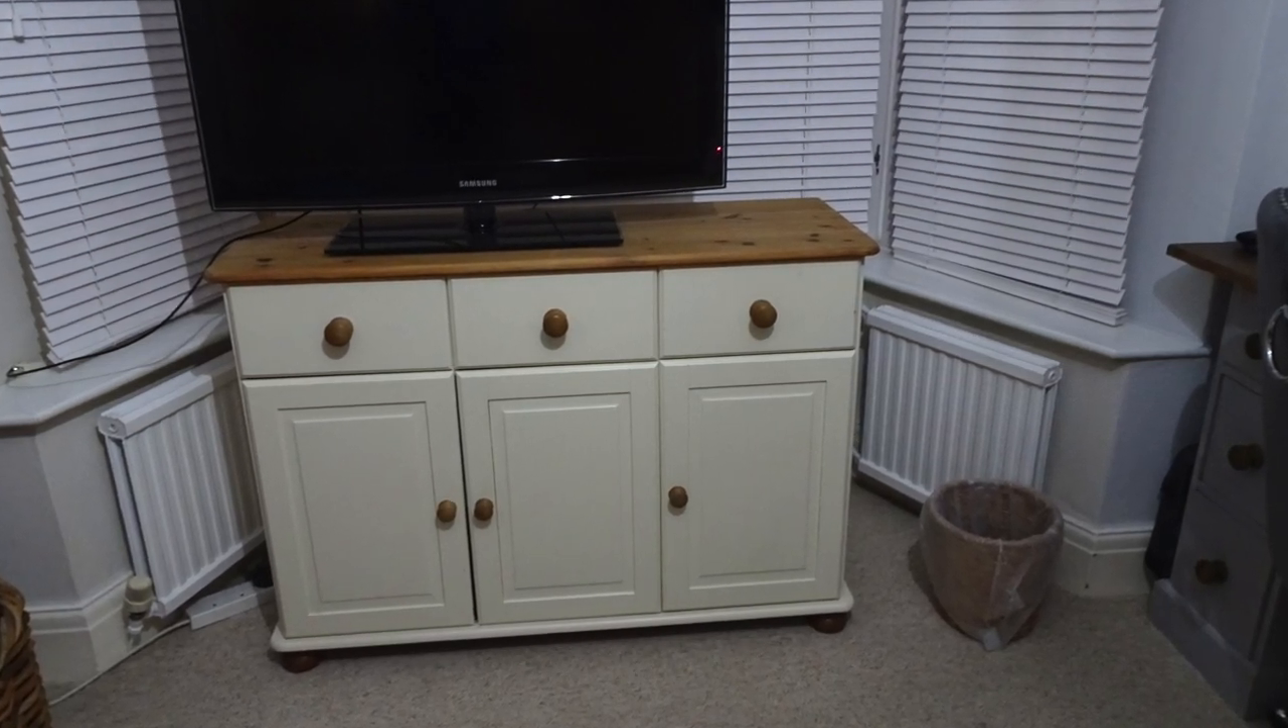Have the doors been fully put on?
Yes.